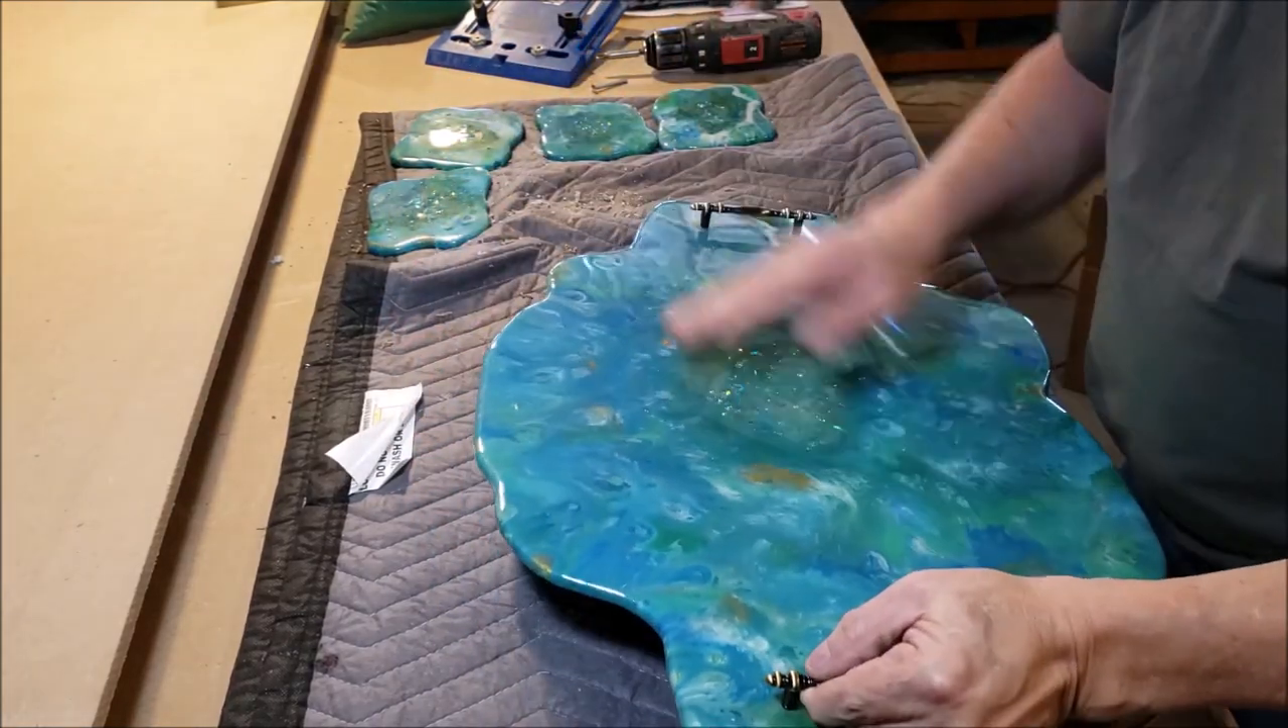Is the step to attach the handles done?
Yes.